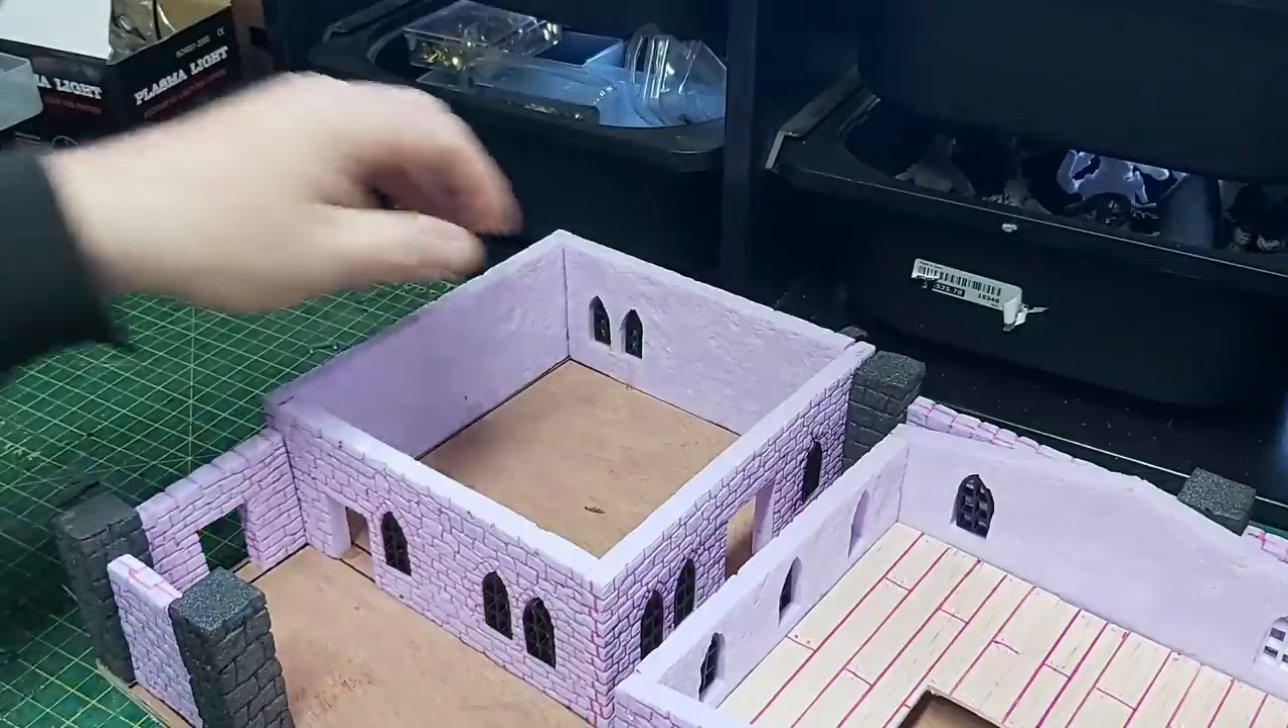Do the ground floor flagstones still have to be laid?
Yes.